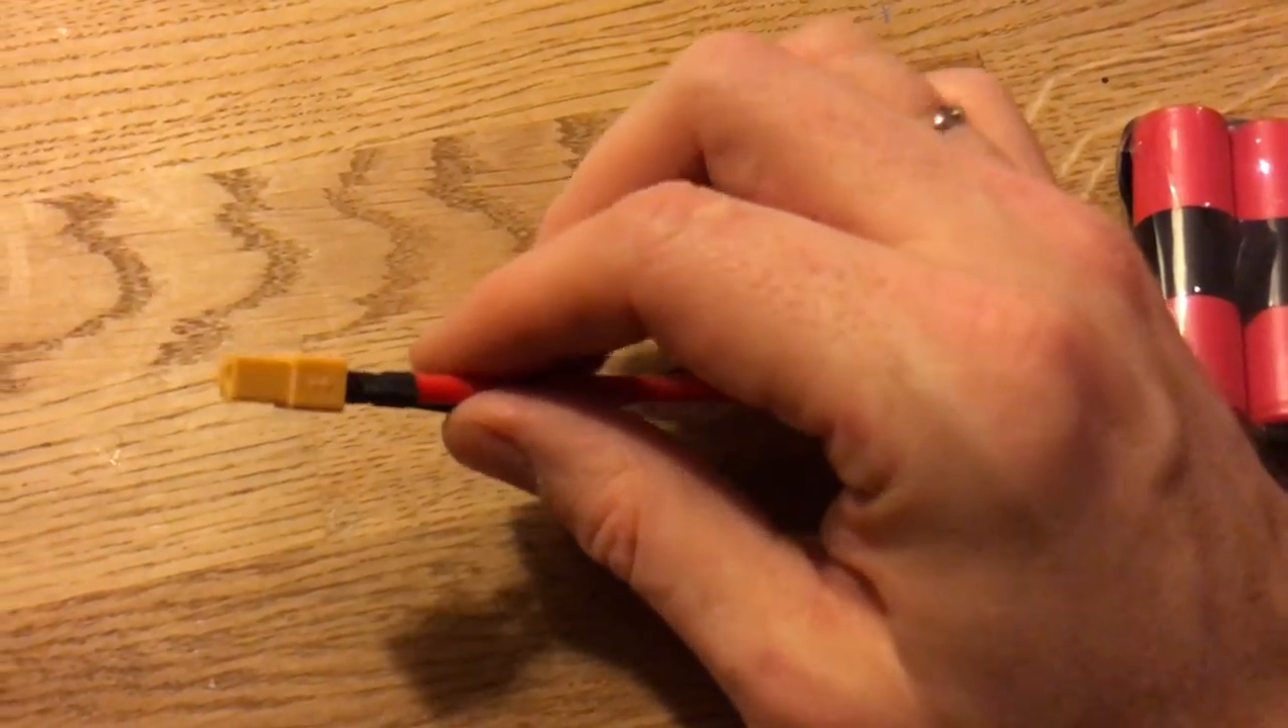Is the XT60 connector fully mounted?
Yes.